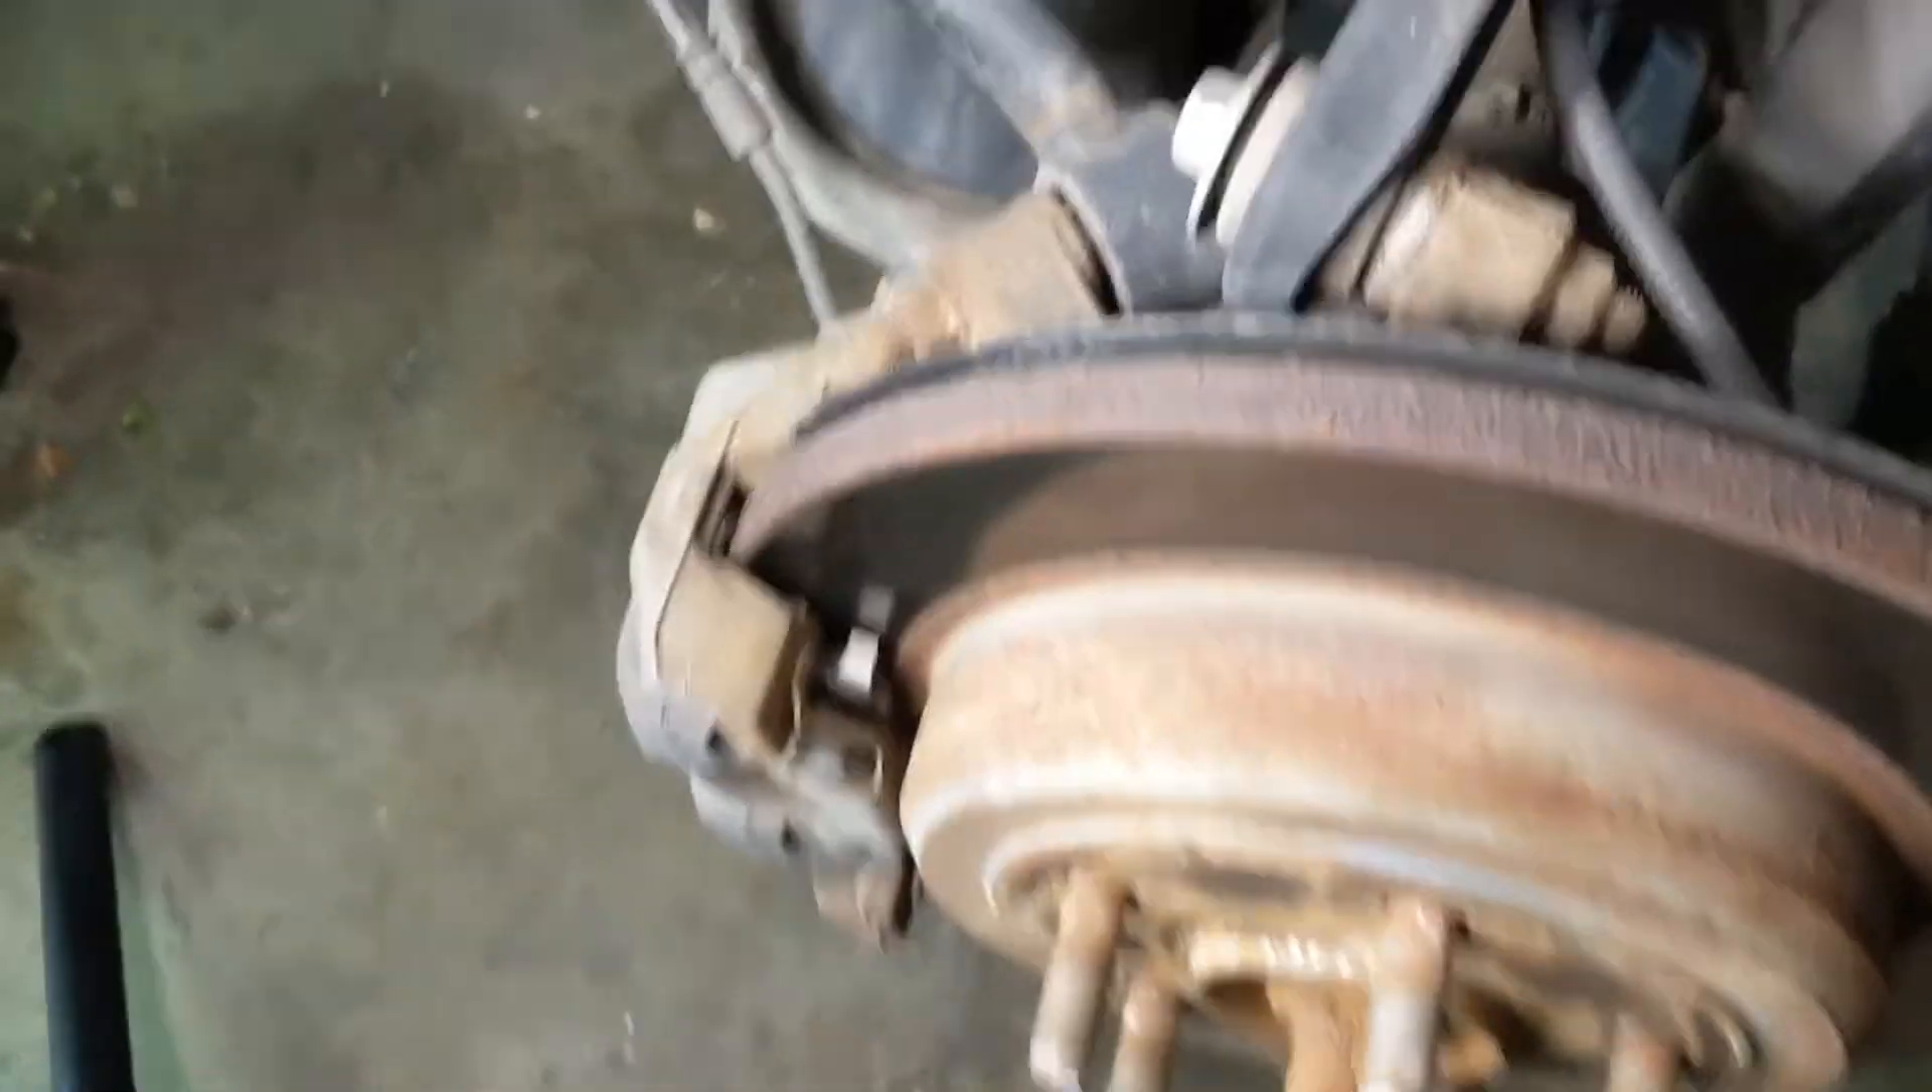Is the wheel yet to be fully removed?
No.